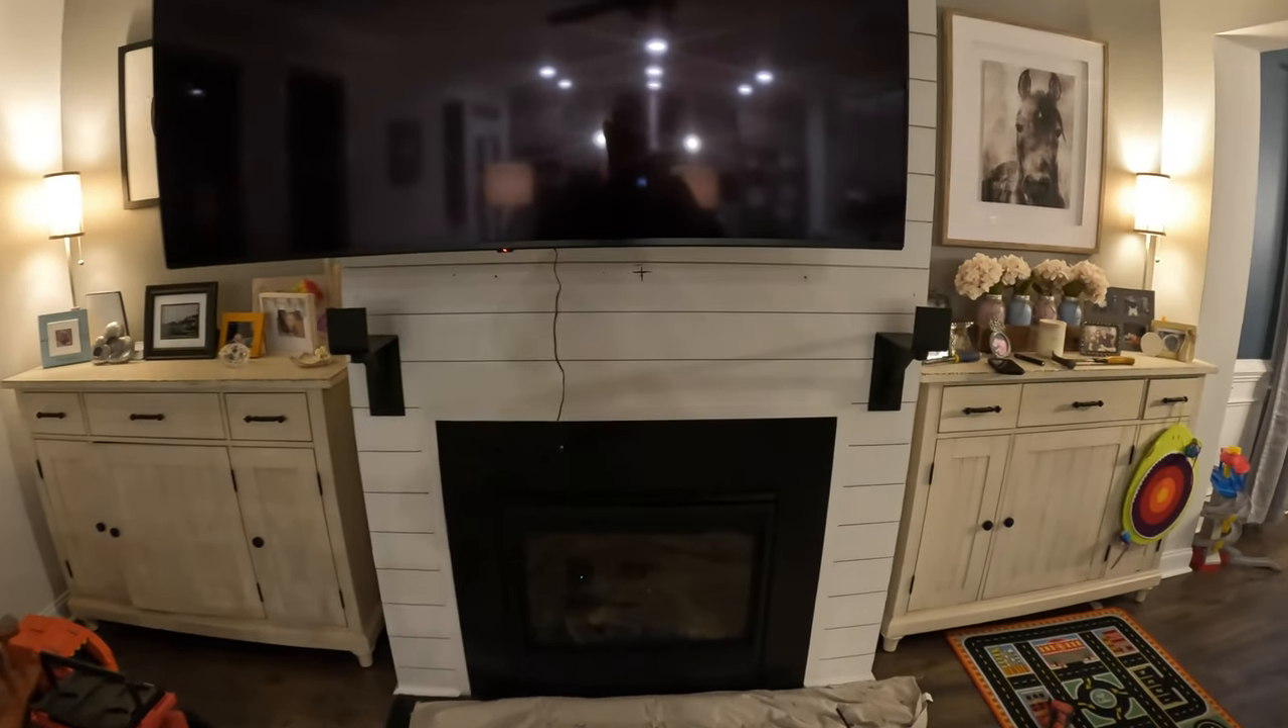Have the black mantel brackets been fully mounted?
Yes.